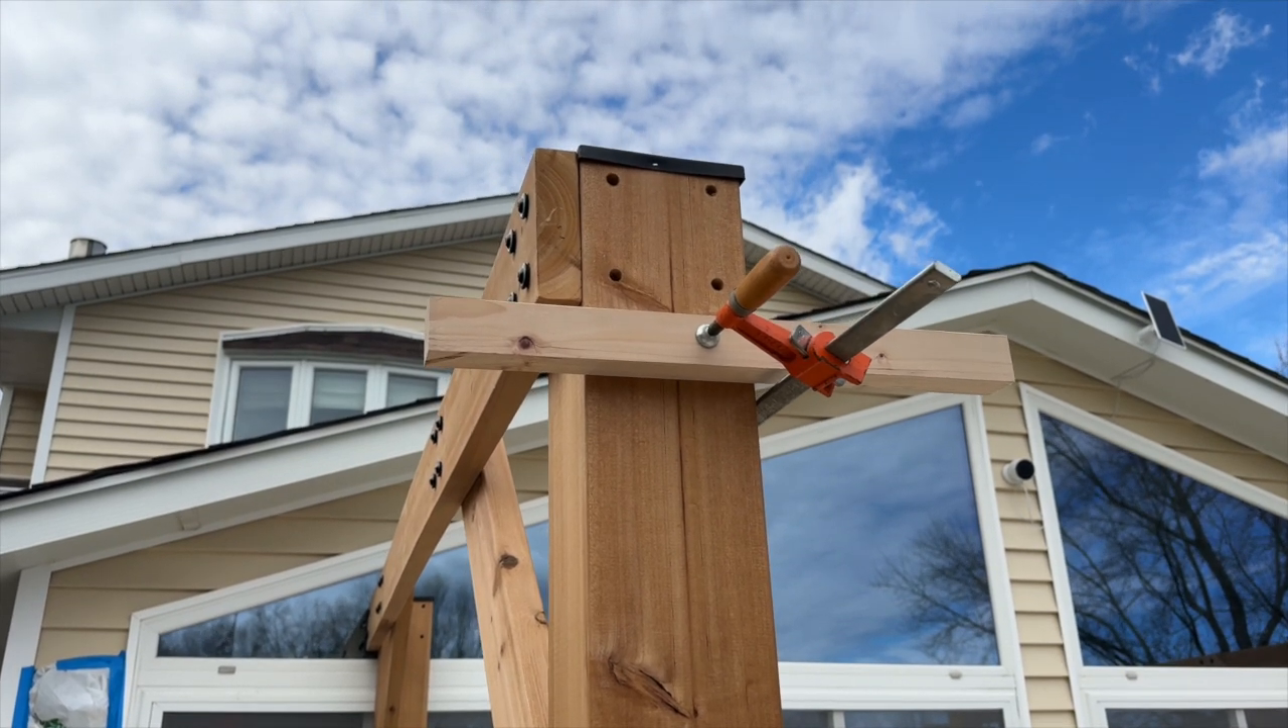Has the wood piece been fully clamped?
Yes.